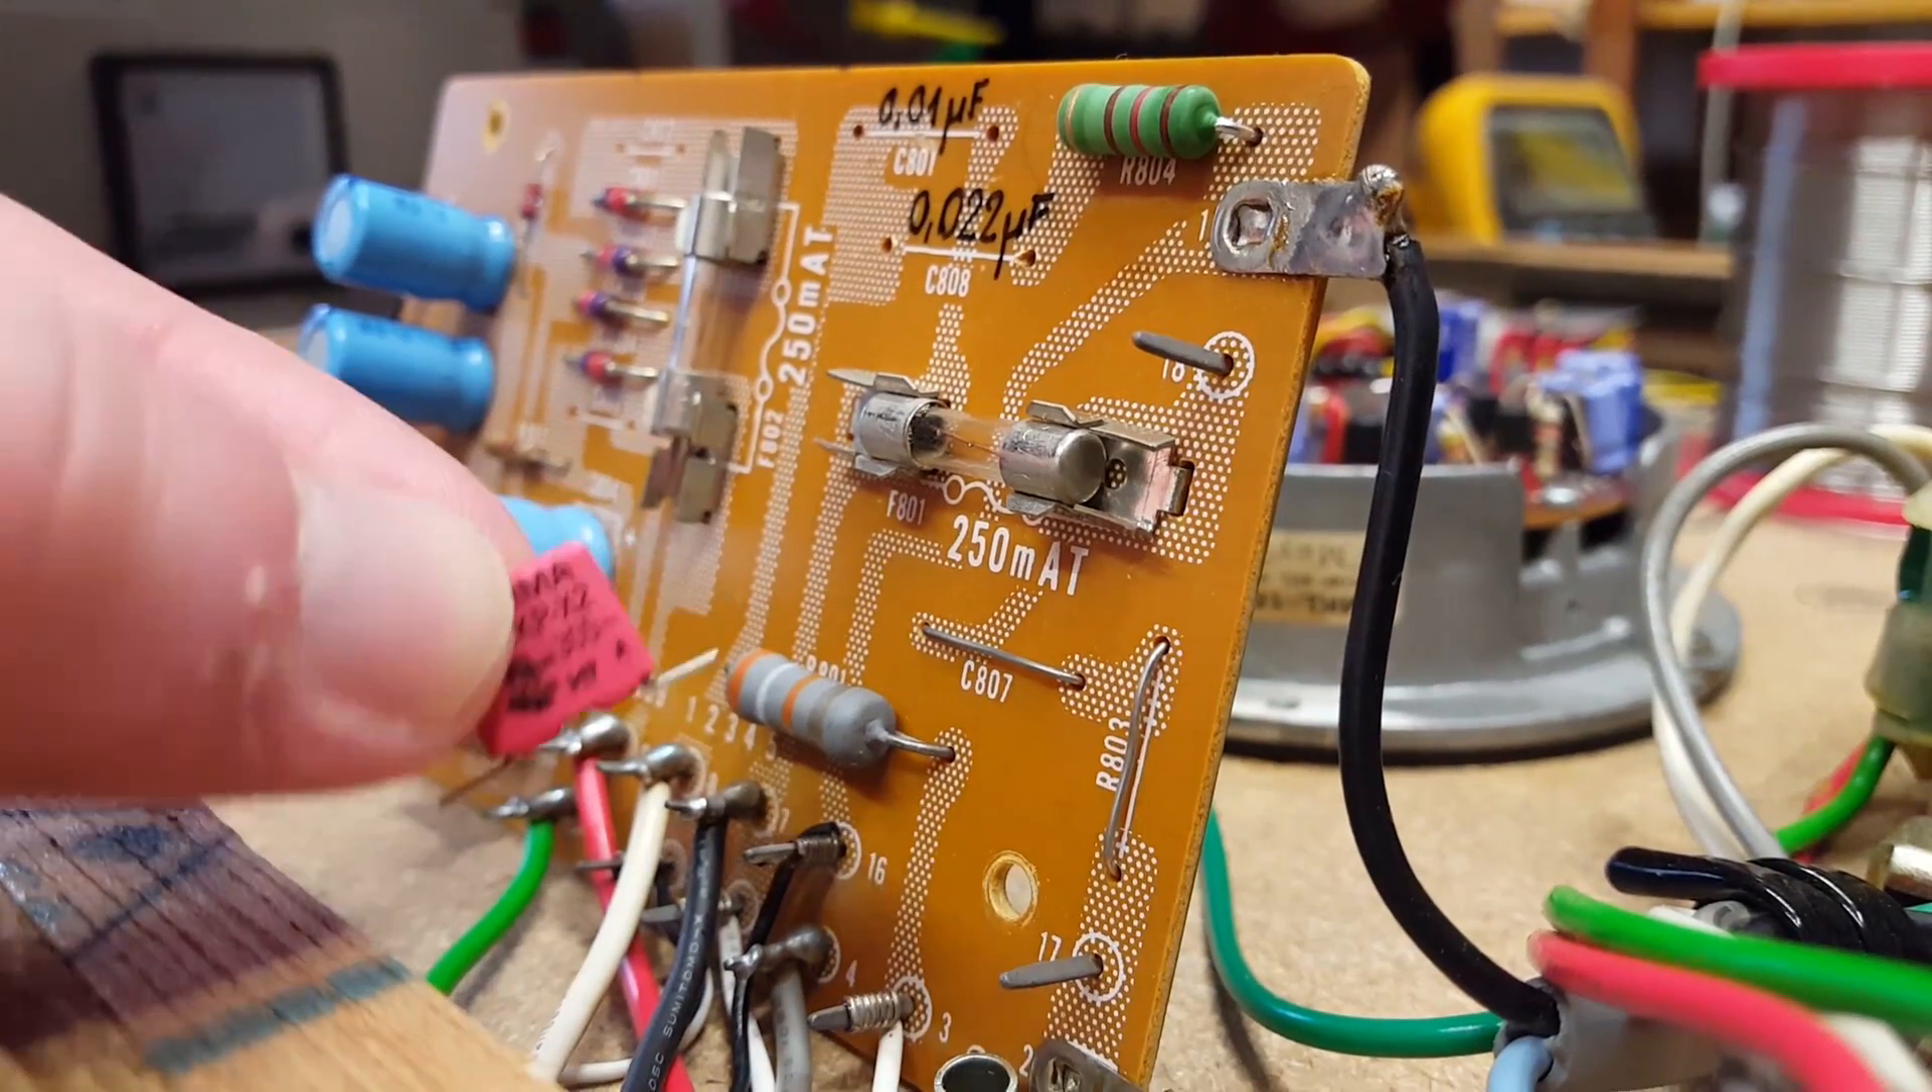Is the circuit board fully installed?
No.